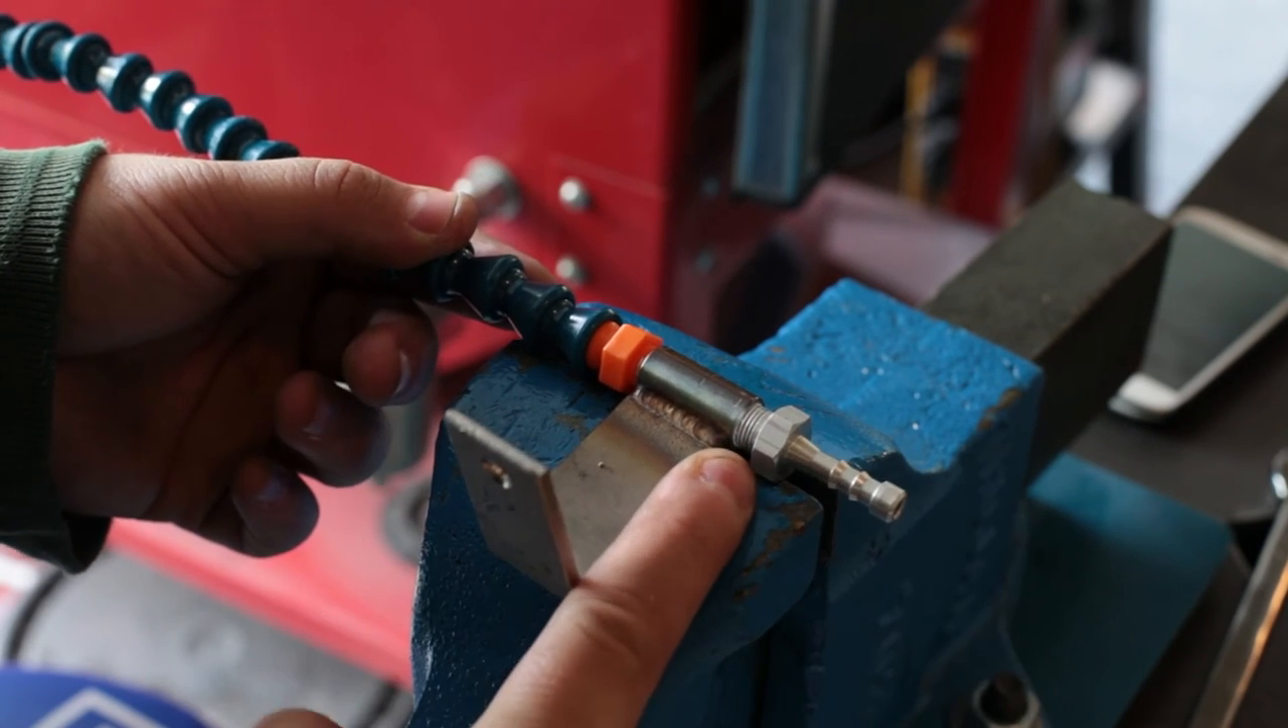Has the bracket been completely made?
Yes.